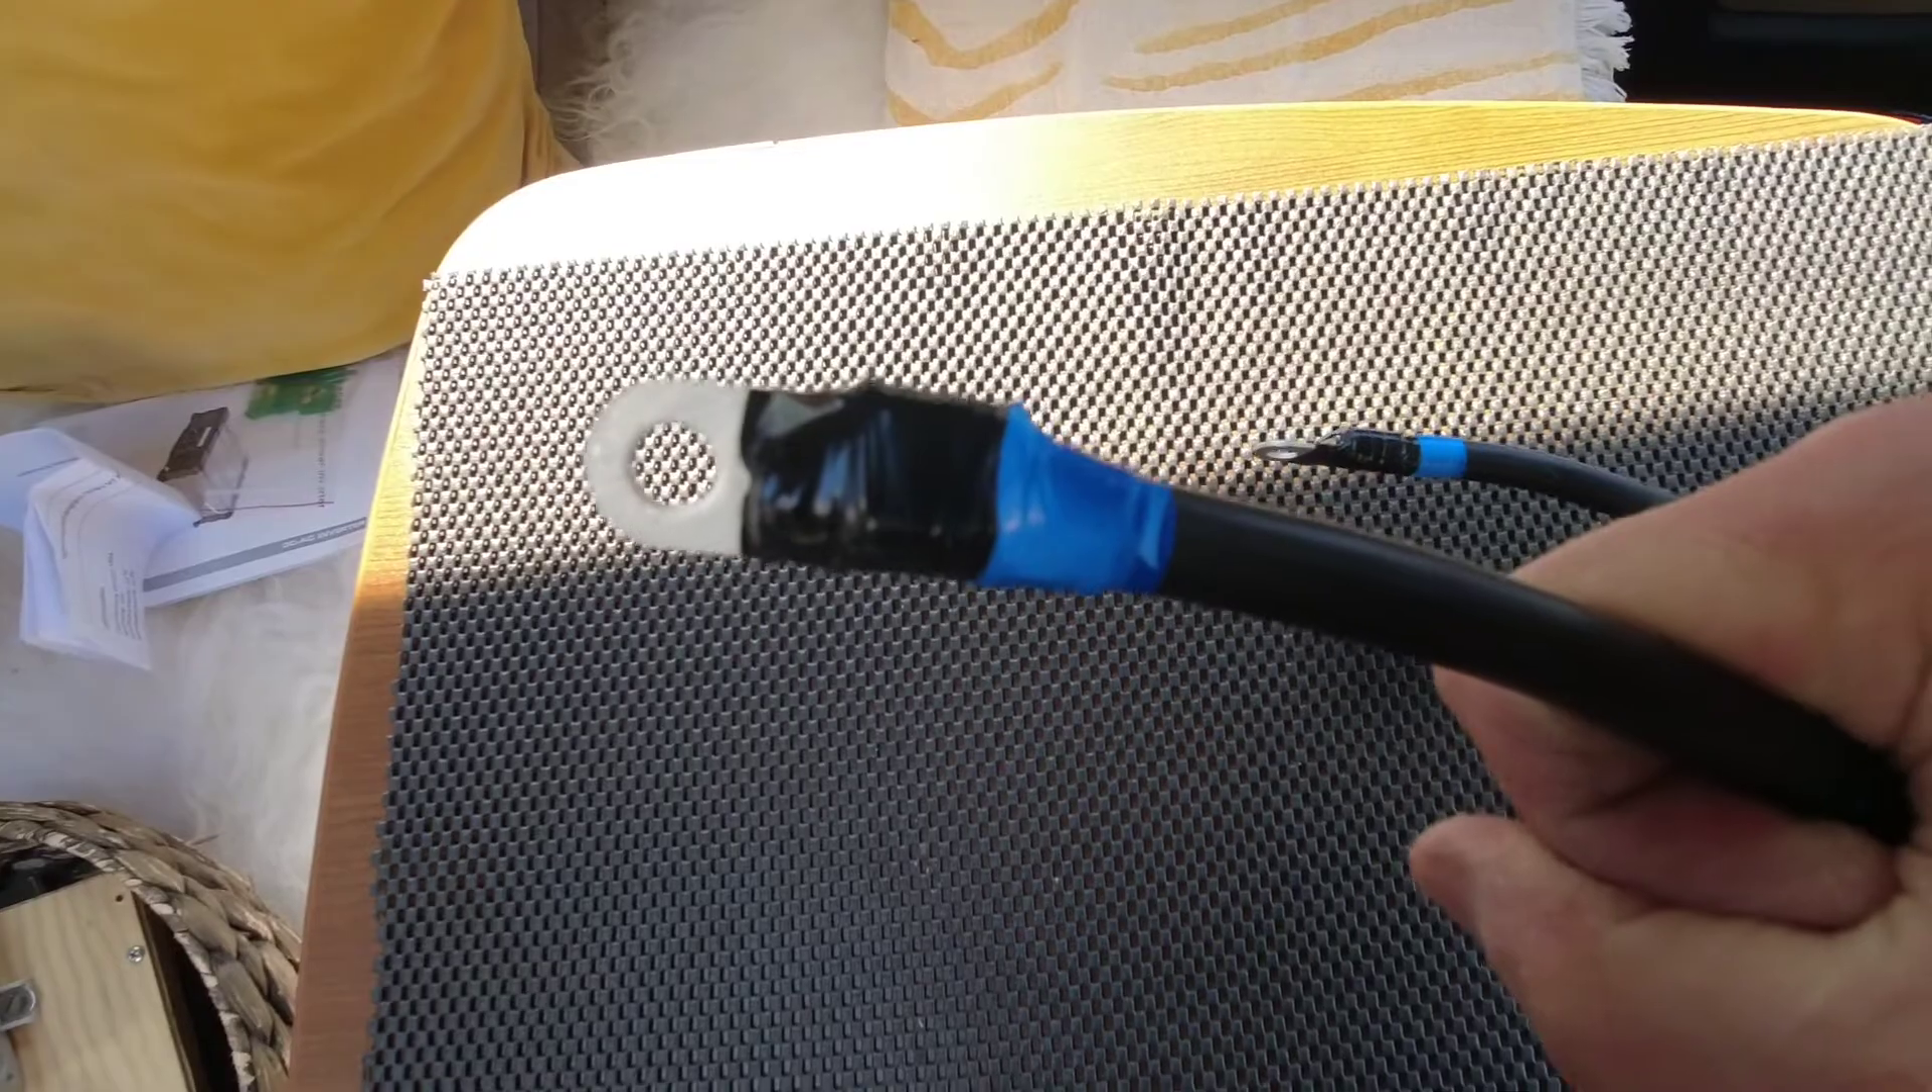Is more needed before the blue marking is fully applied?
No.